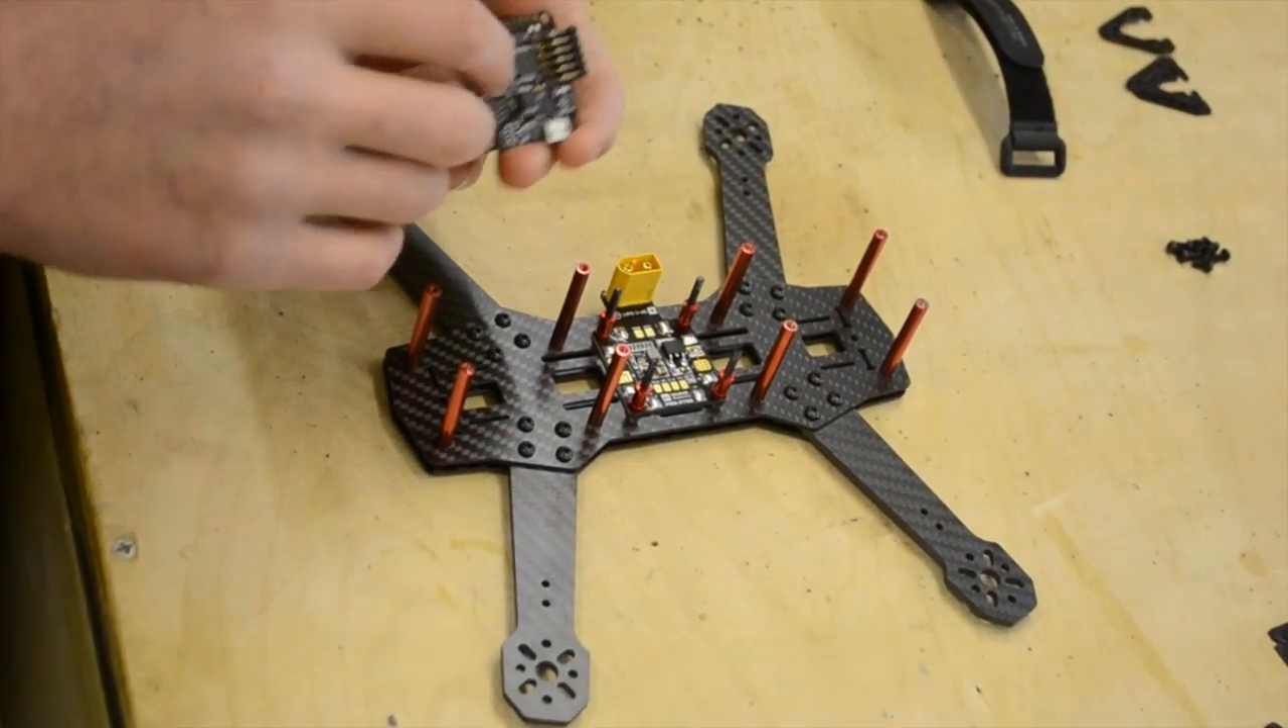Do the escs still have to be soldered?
Yes.